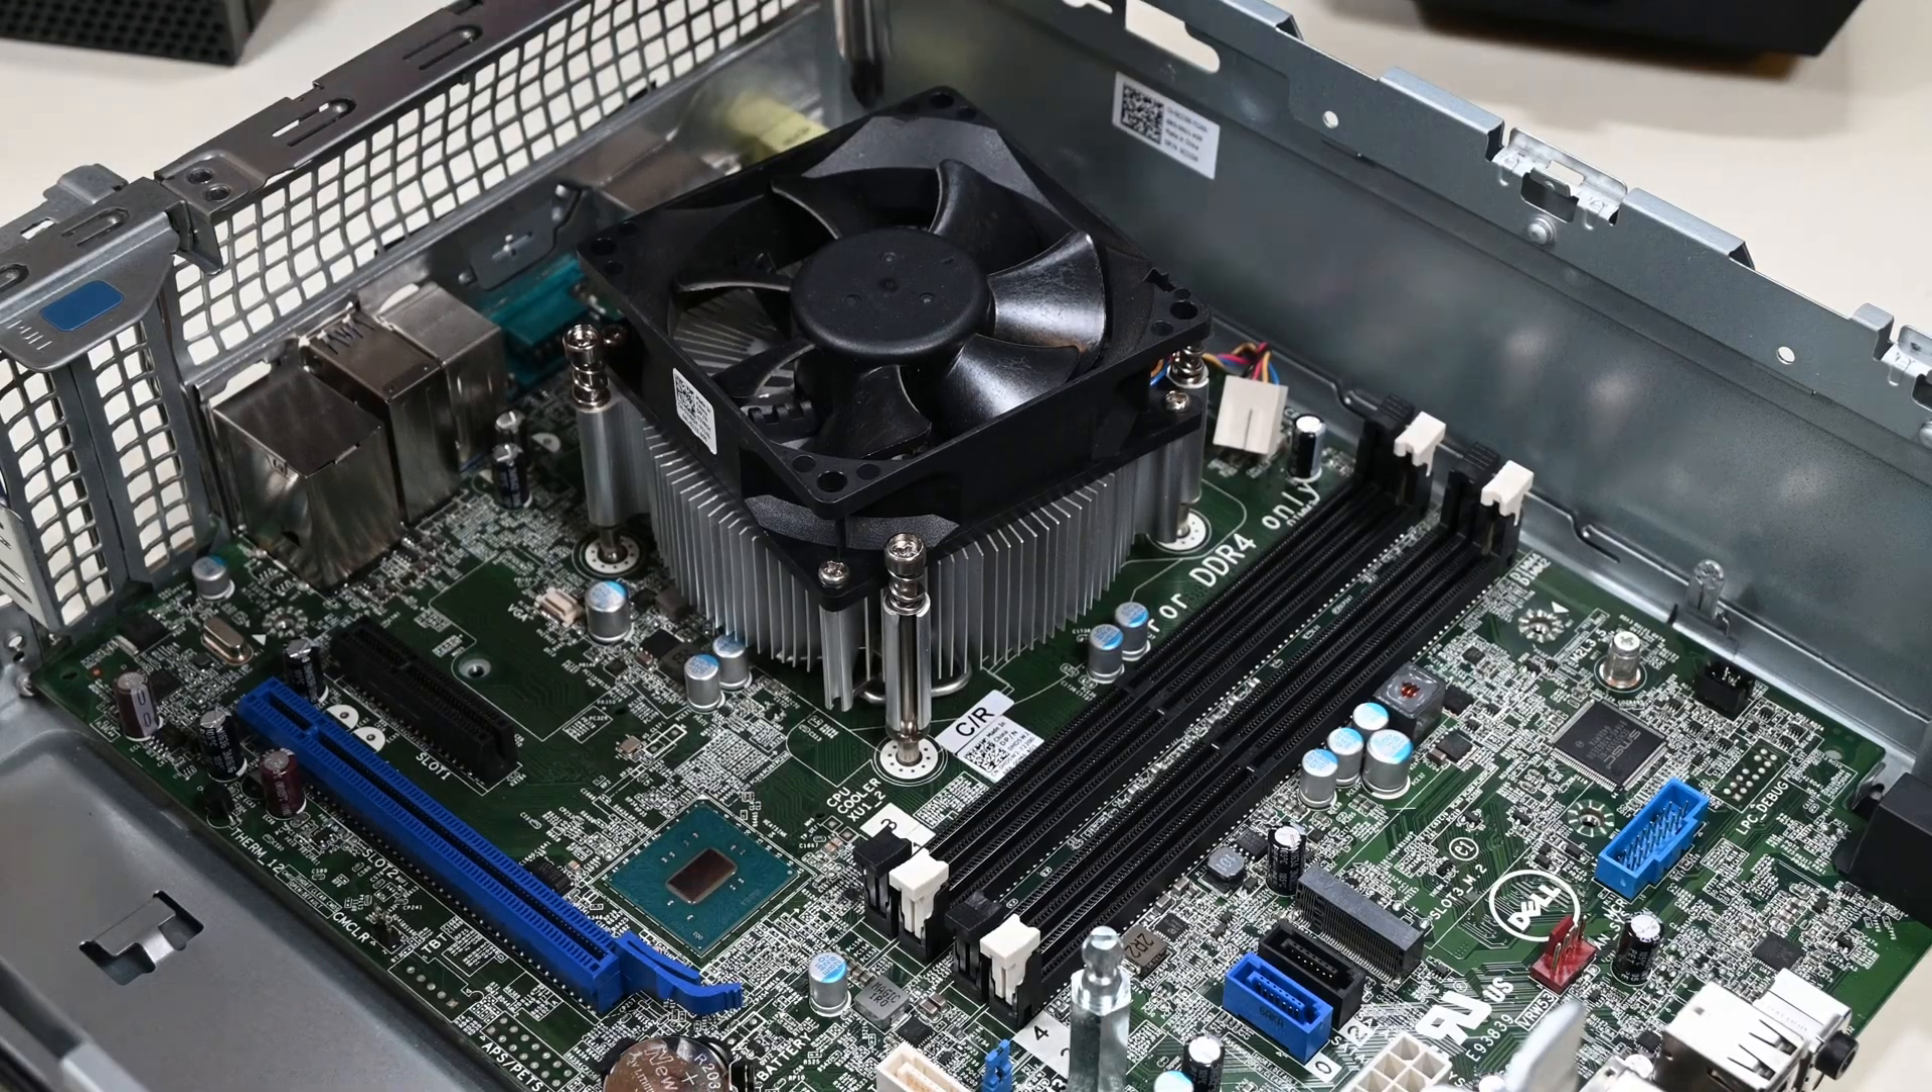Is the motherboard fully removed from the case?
No.